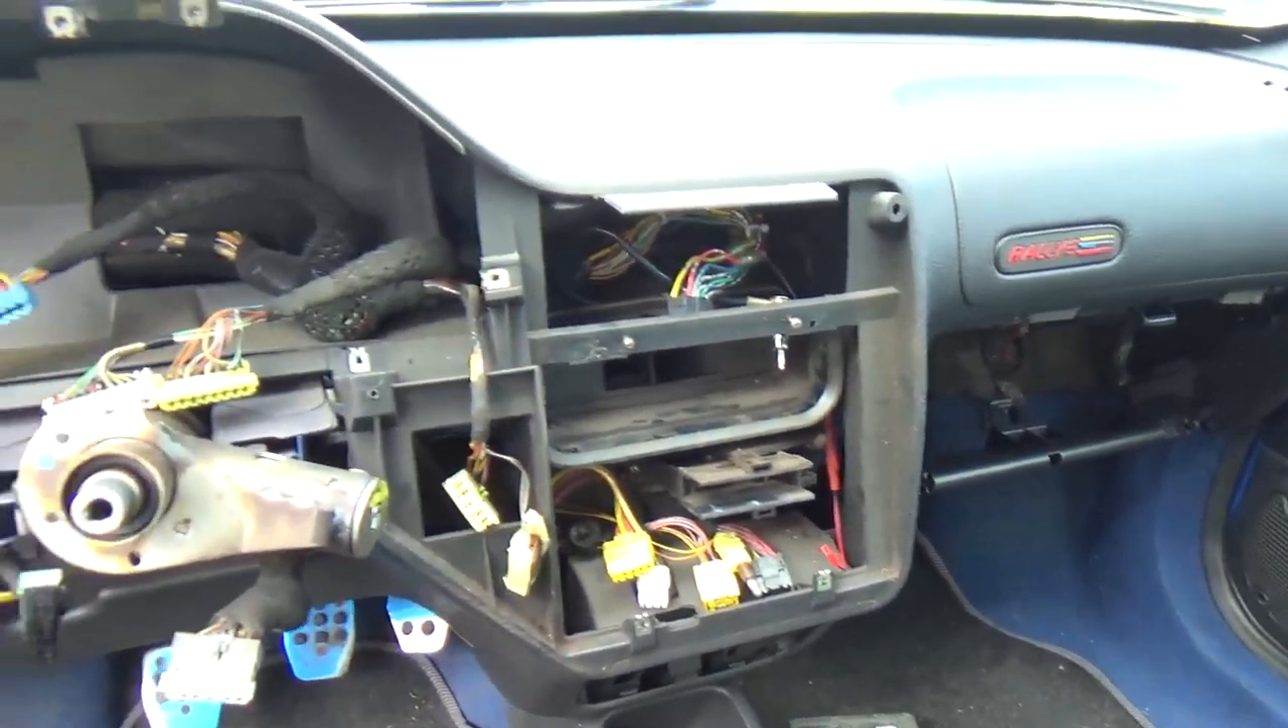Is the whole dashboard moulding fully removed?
No.